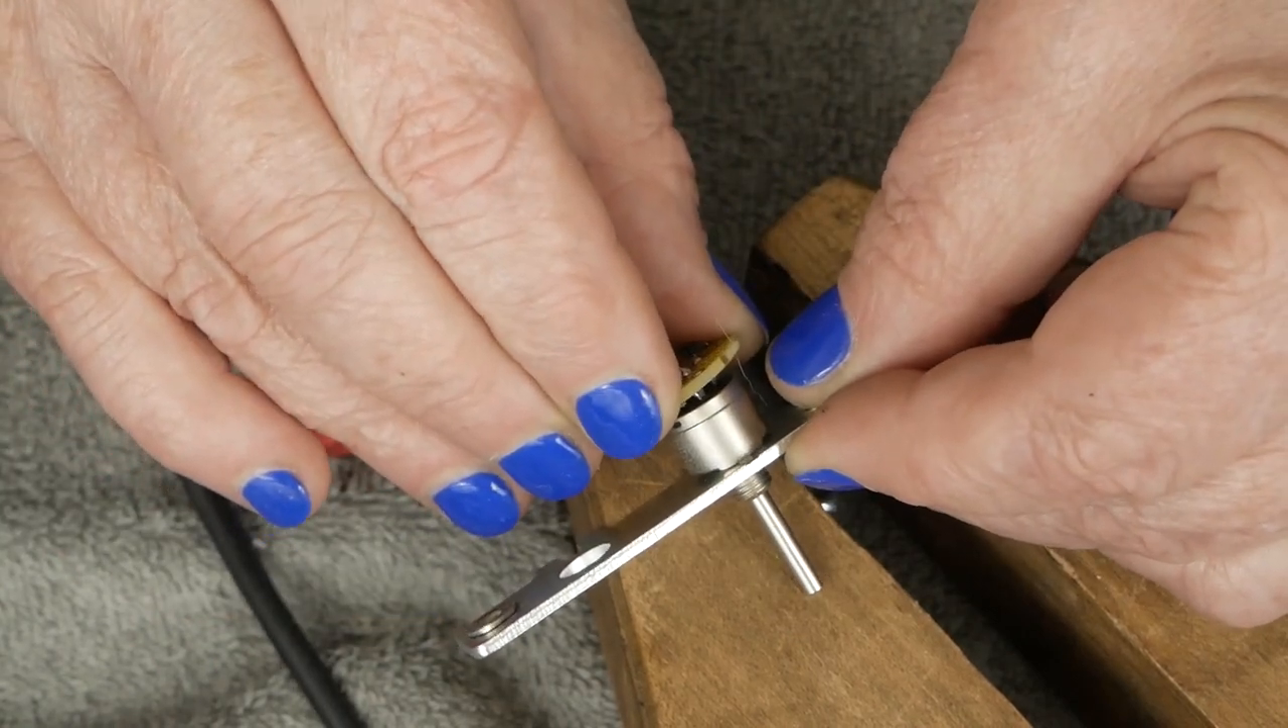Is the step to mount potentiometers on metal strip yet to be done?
Yes.